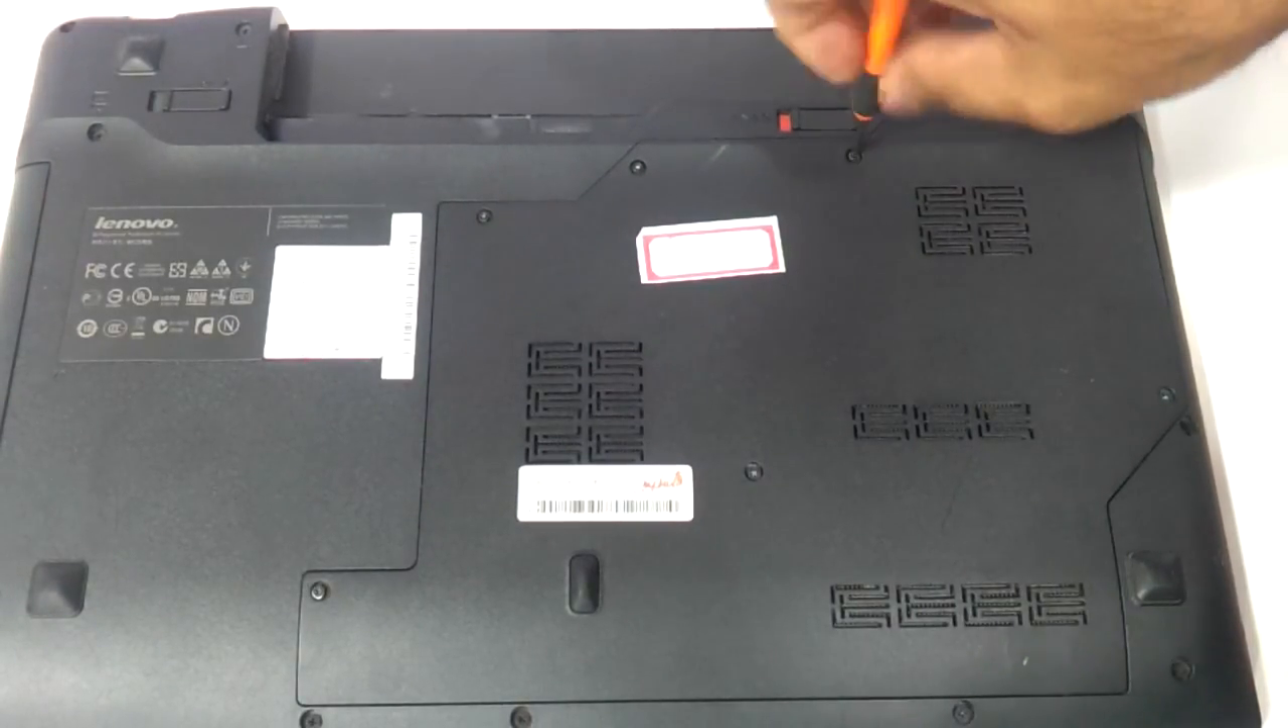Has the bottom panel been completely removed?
No.